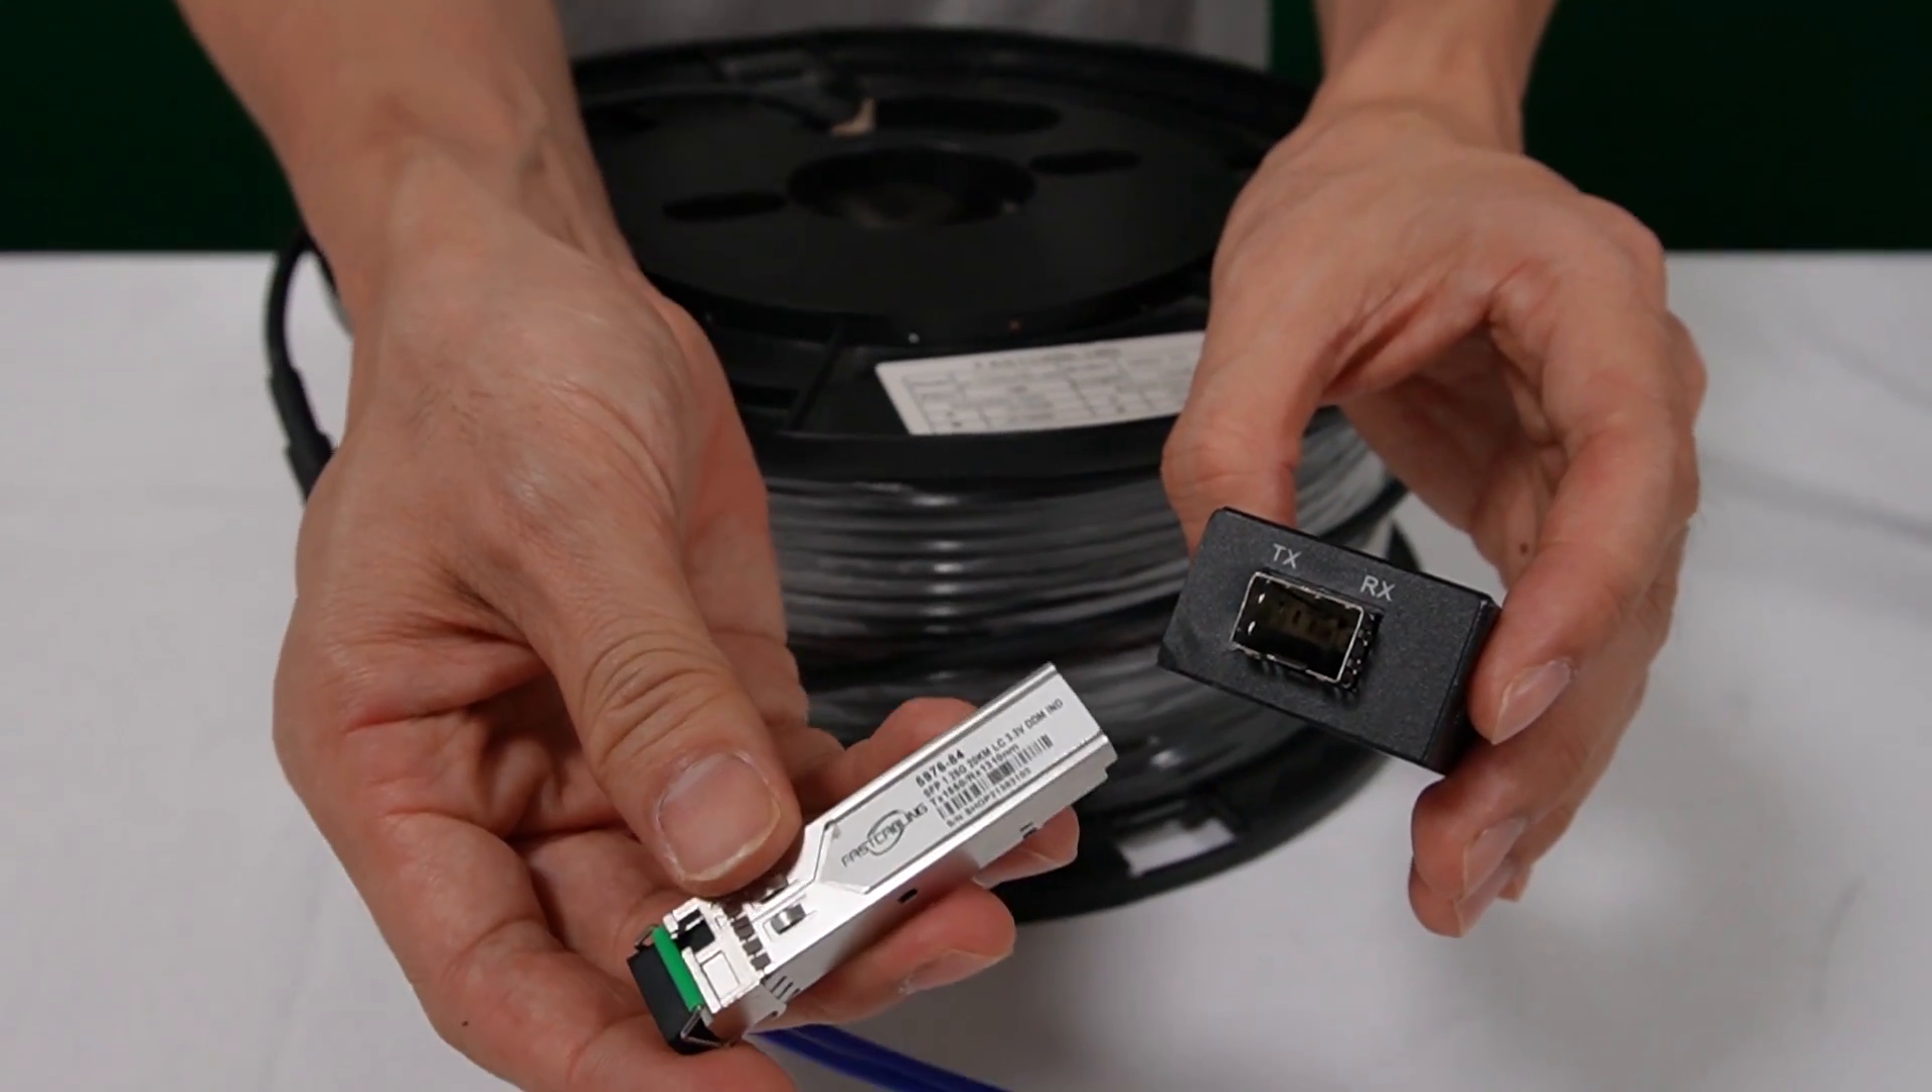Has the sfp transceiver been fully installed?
No.